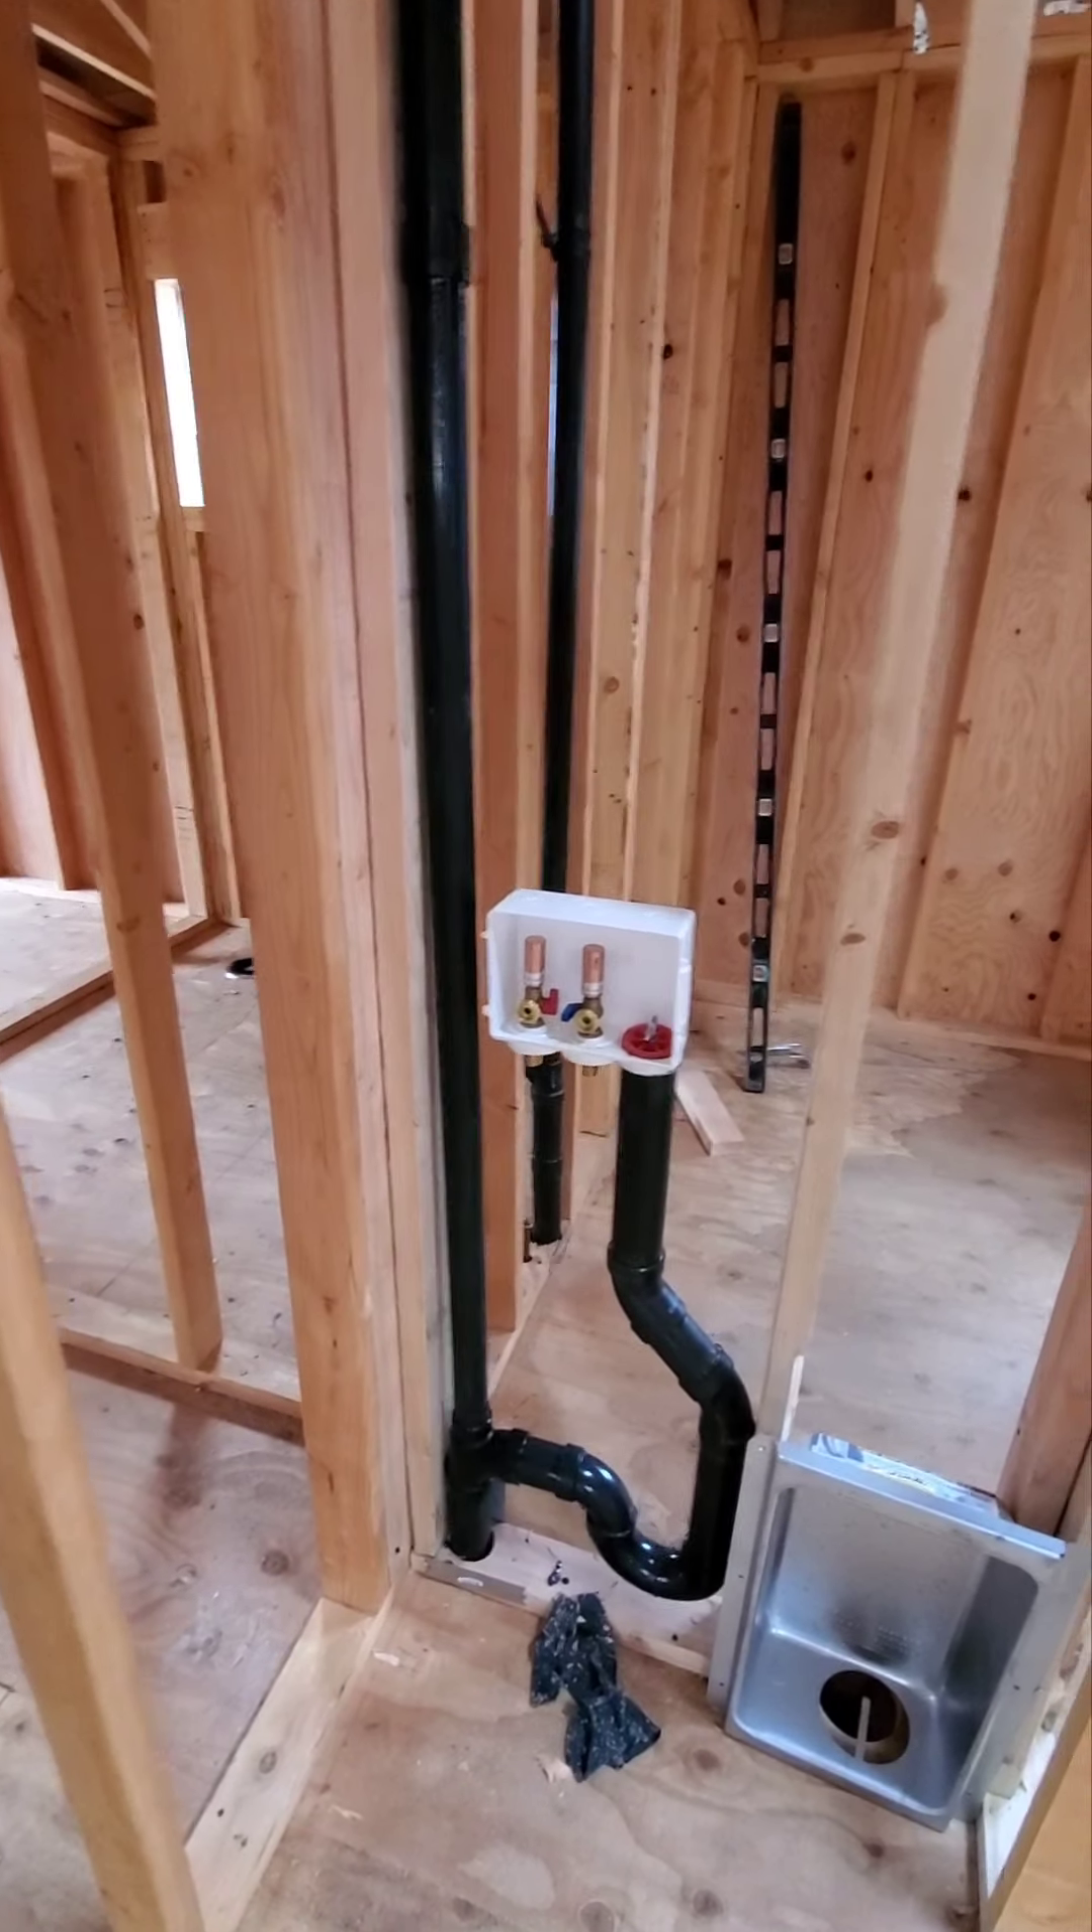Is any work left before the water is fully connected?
Yes.